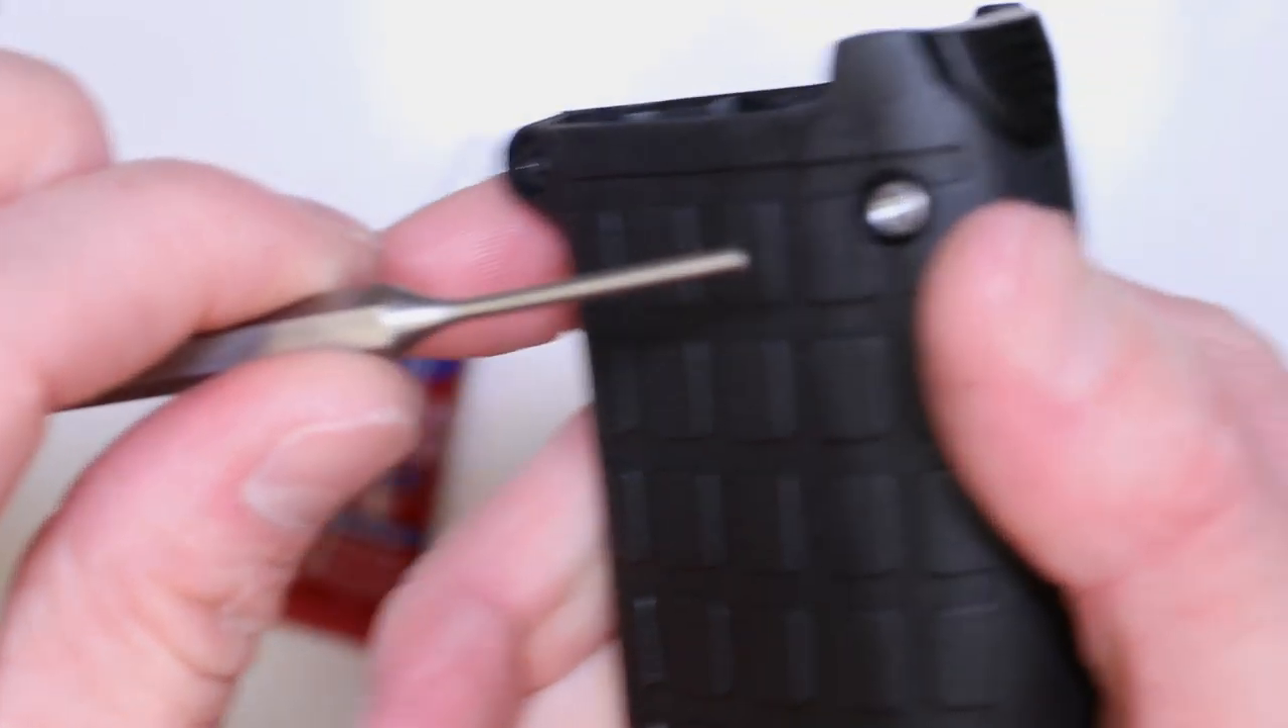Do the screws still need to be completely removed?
Yes.